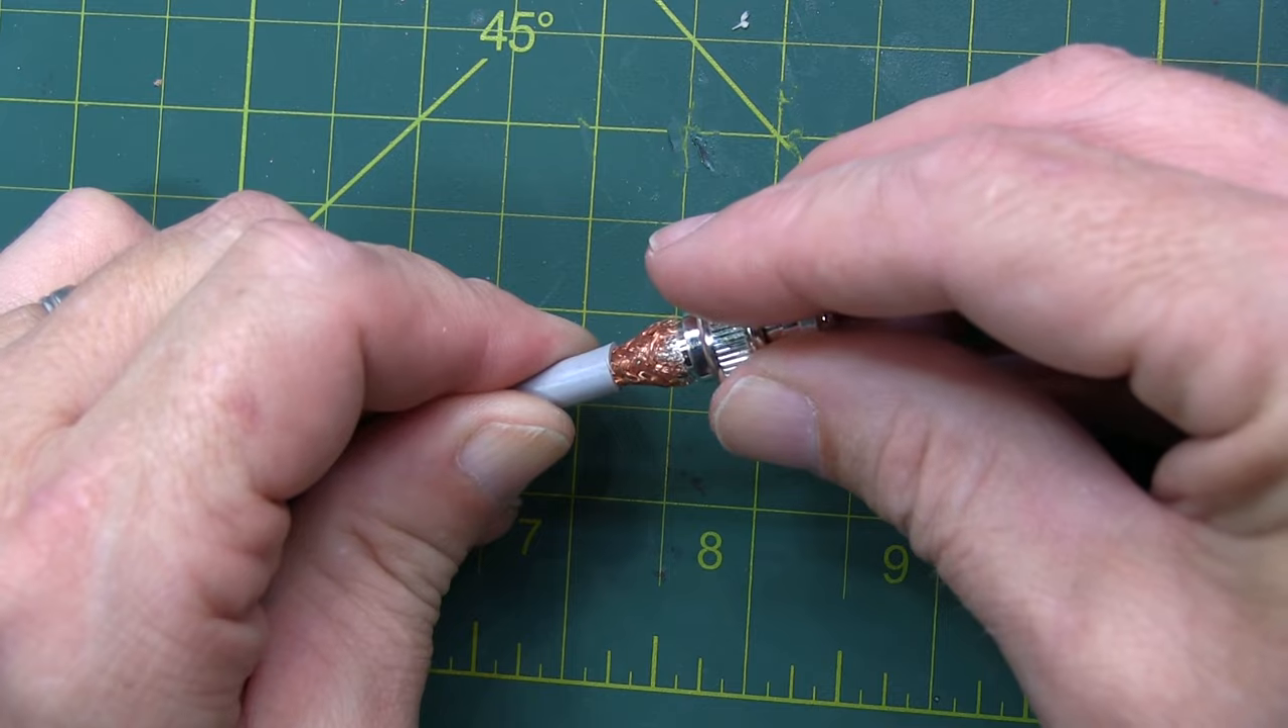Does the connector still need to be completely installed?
Yes.